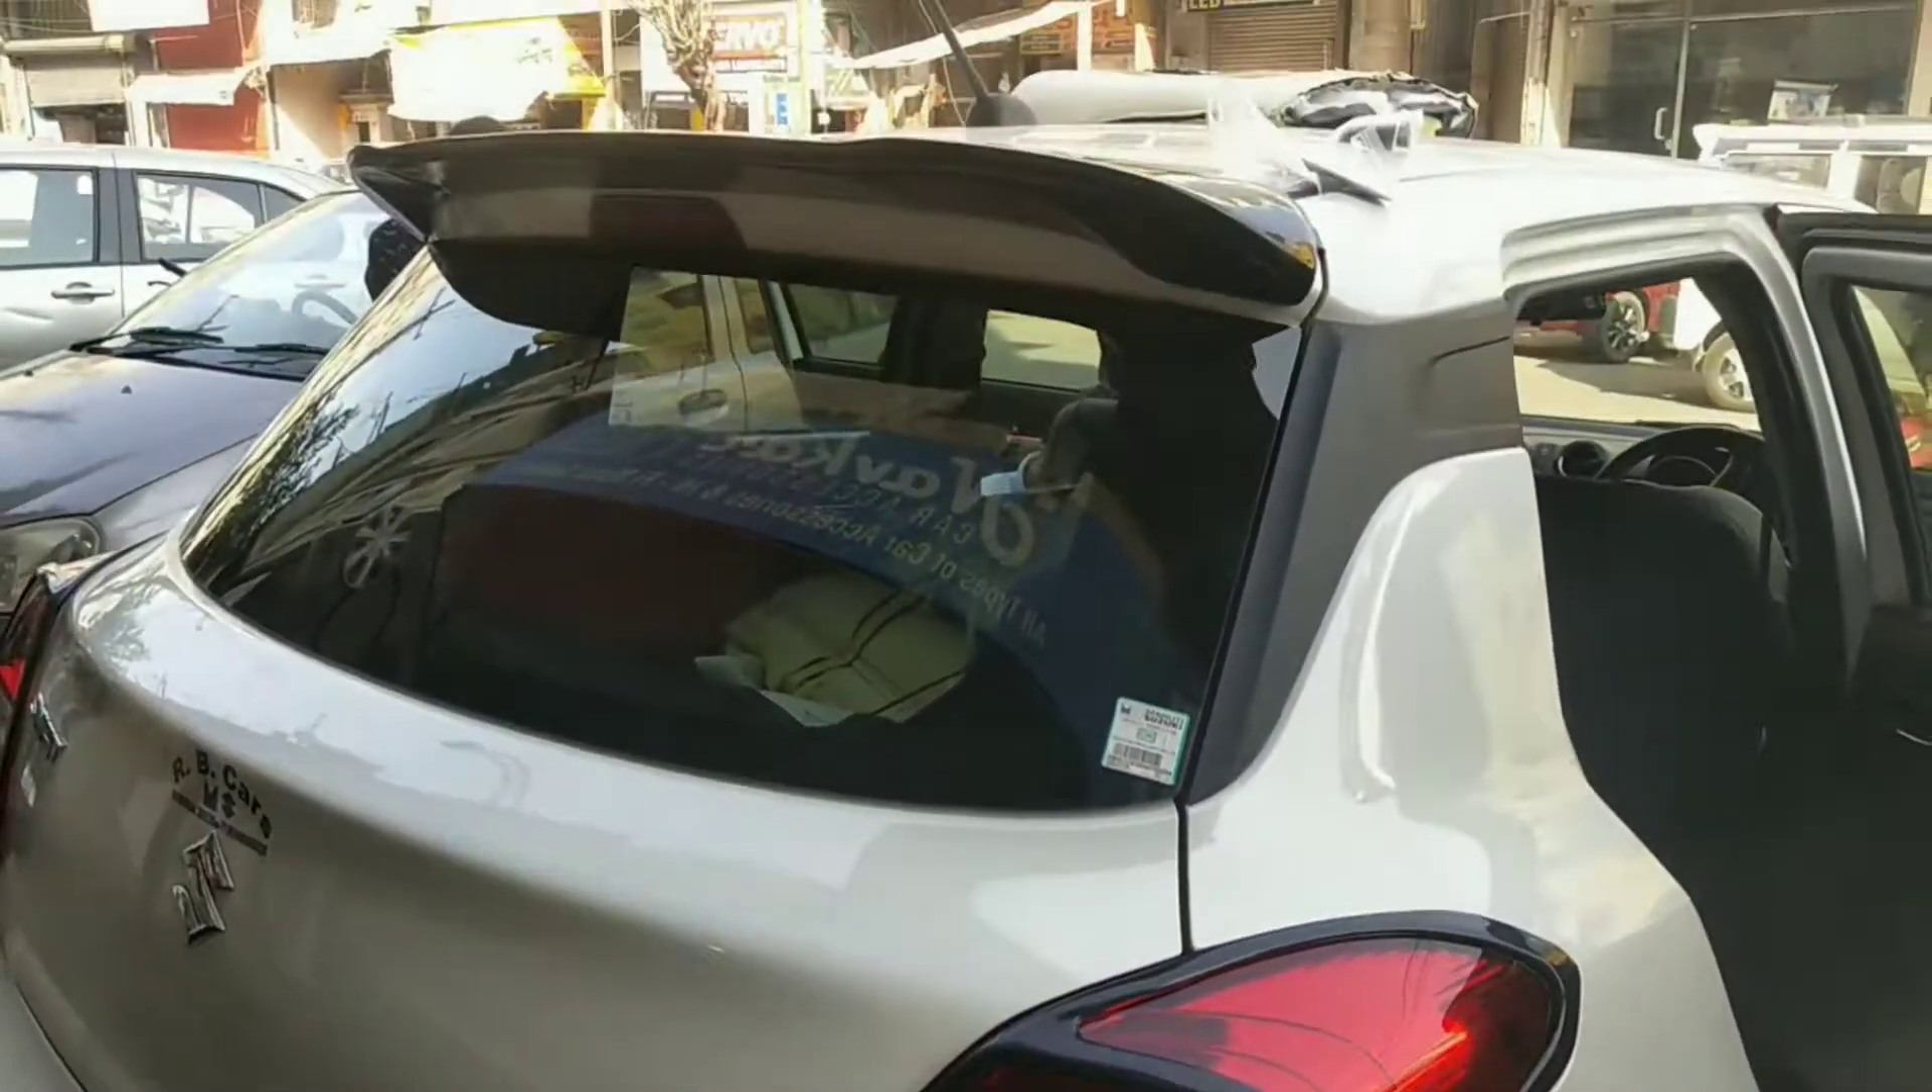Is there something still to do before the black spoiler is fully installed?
No.